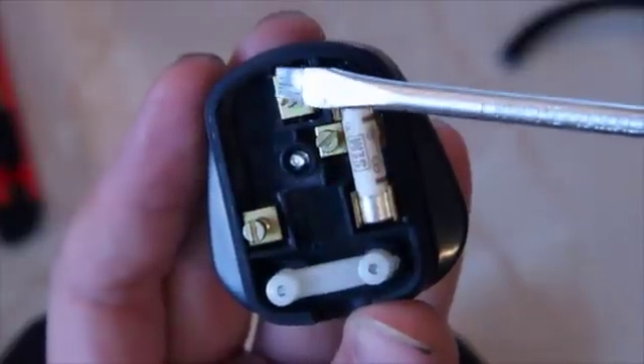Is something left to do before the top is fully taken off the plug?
No.